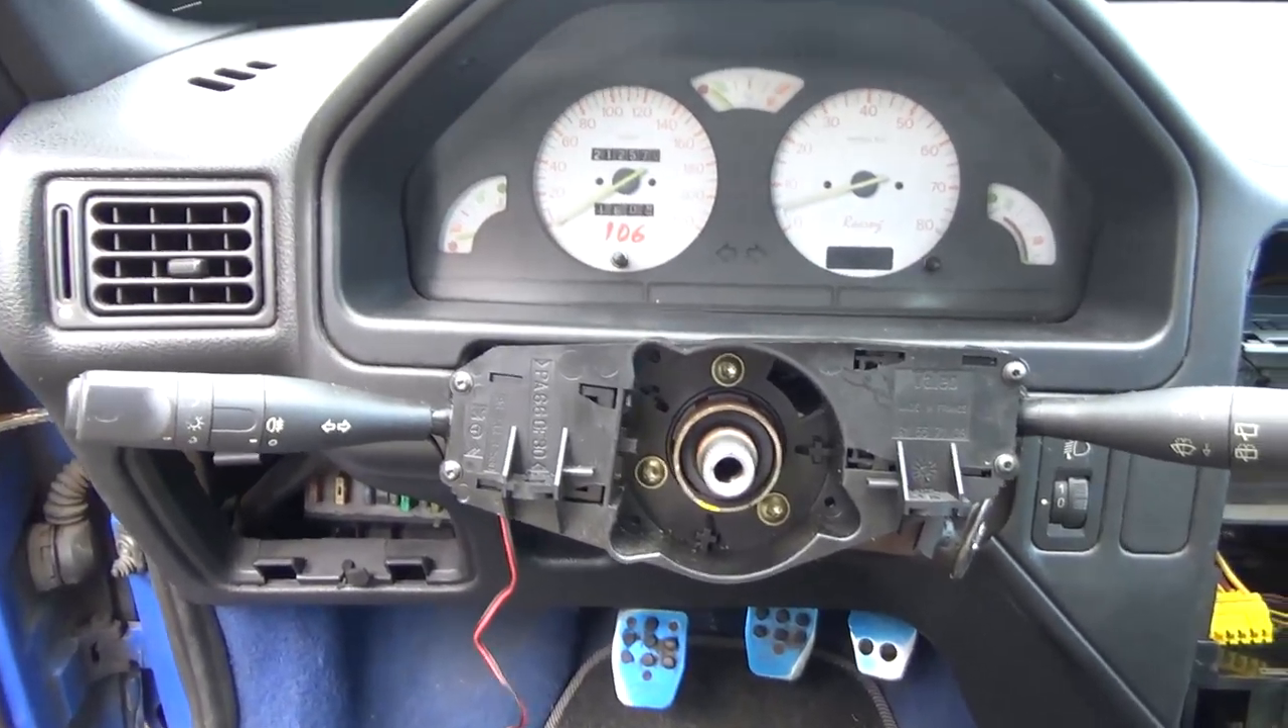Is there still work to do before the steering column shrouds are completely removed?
No.